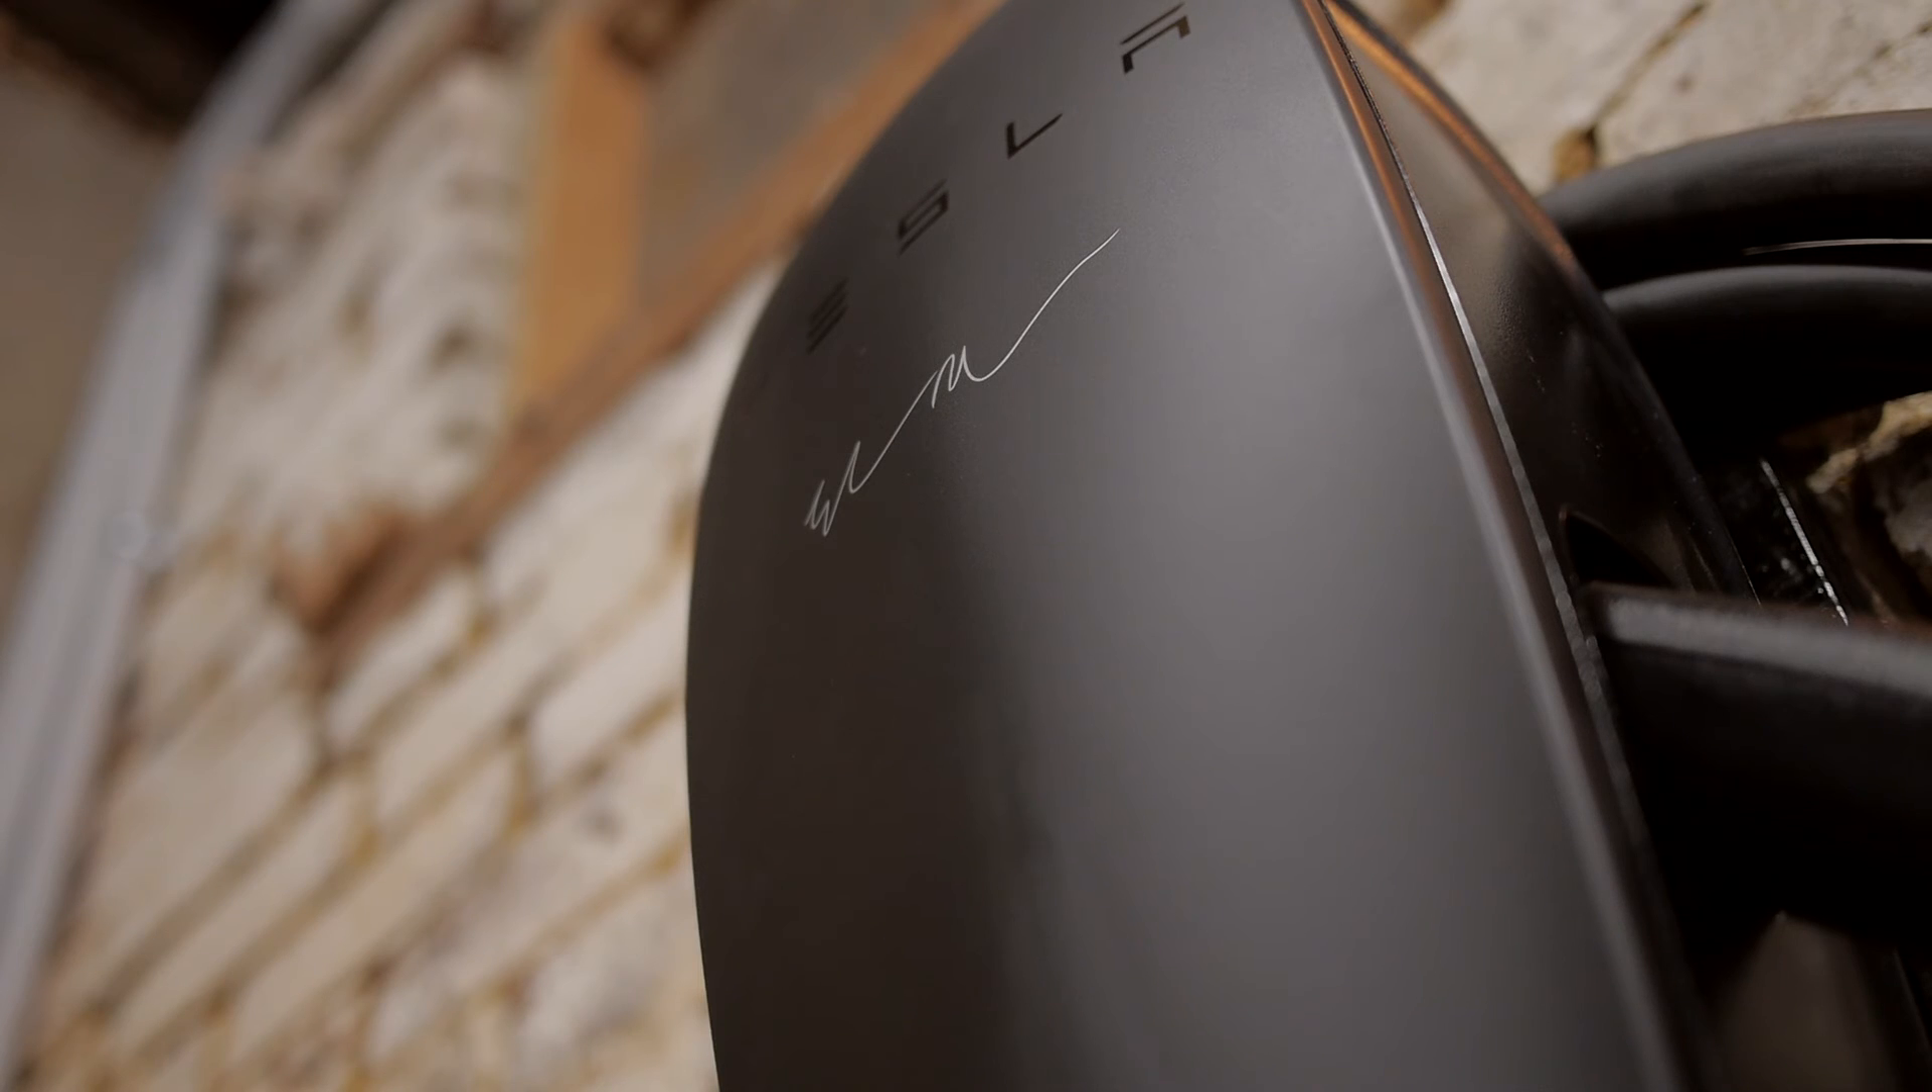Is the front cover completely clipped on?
Yes.